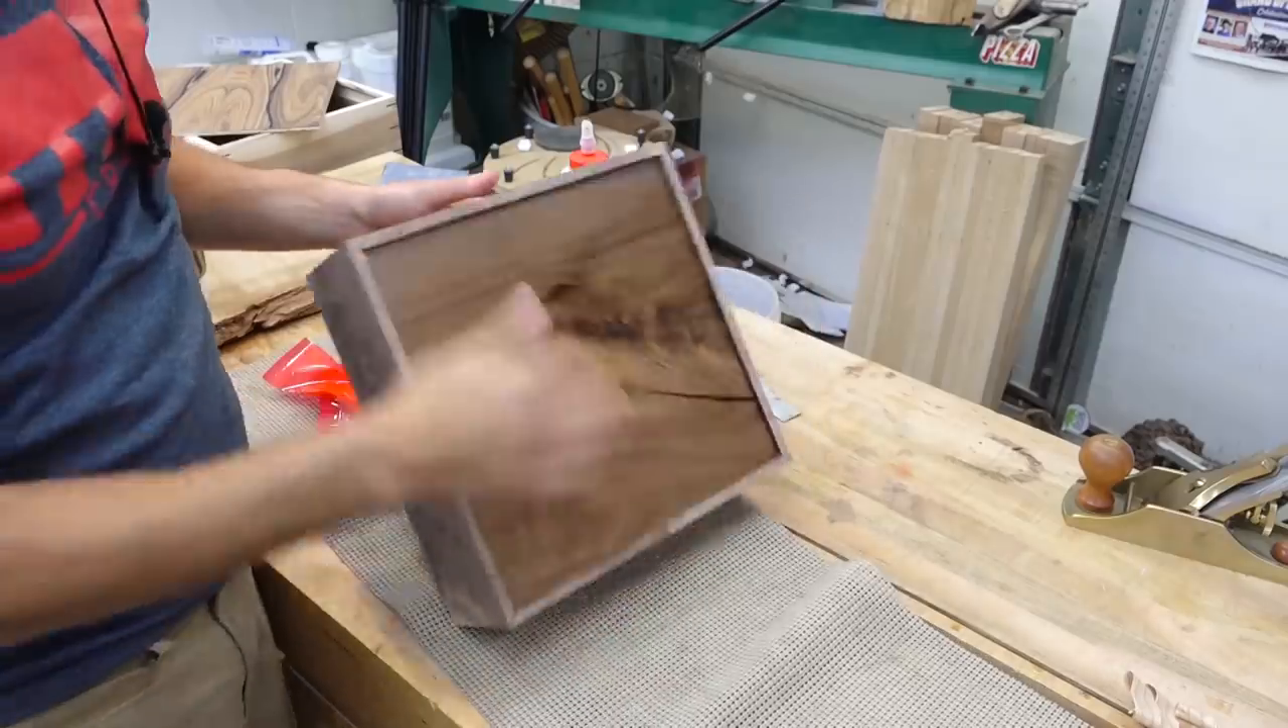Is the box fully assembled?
Yes.